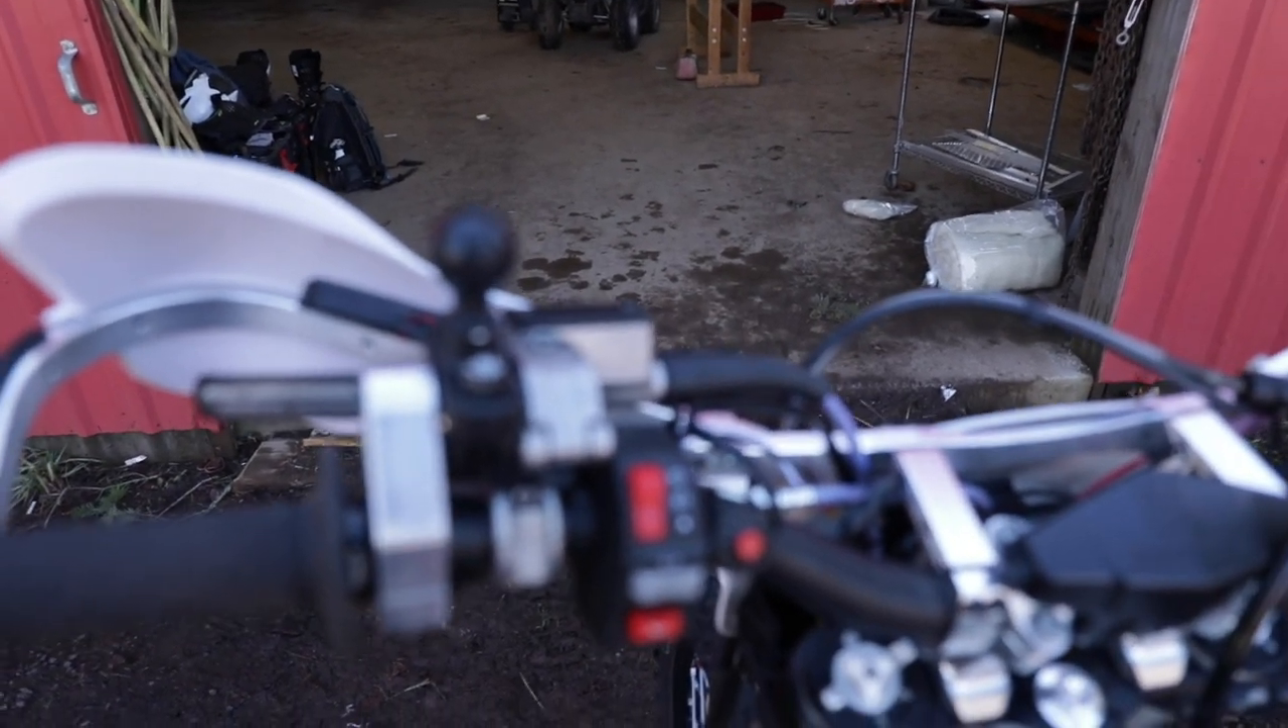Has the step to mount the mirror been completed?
No.